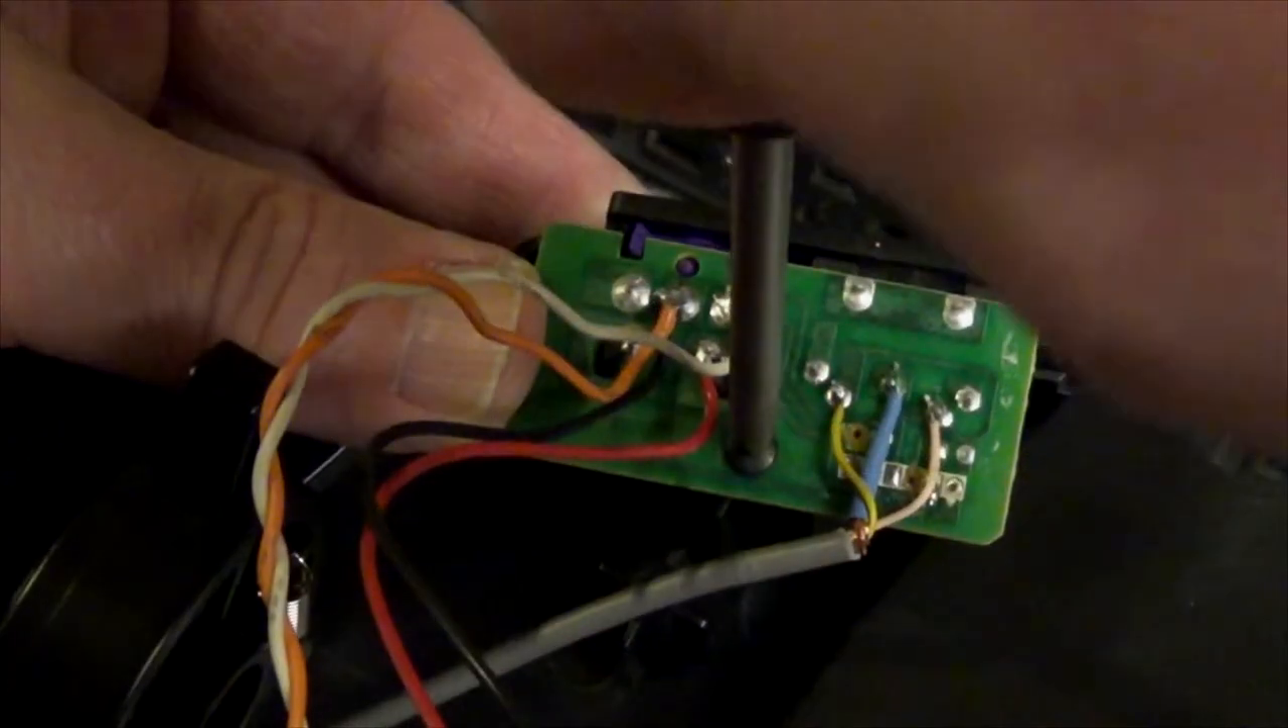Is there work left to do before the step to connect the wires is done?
No.